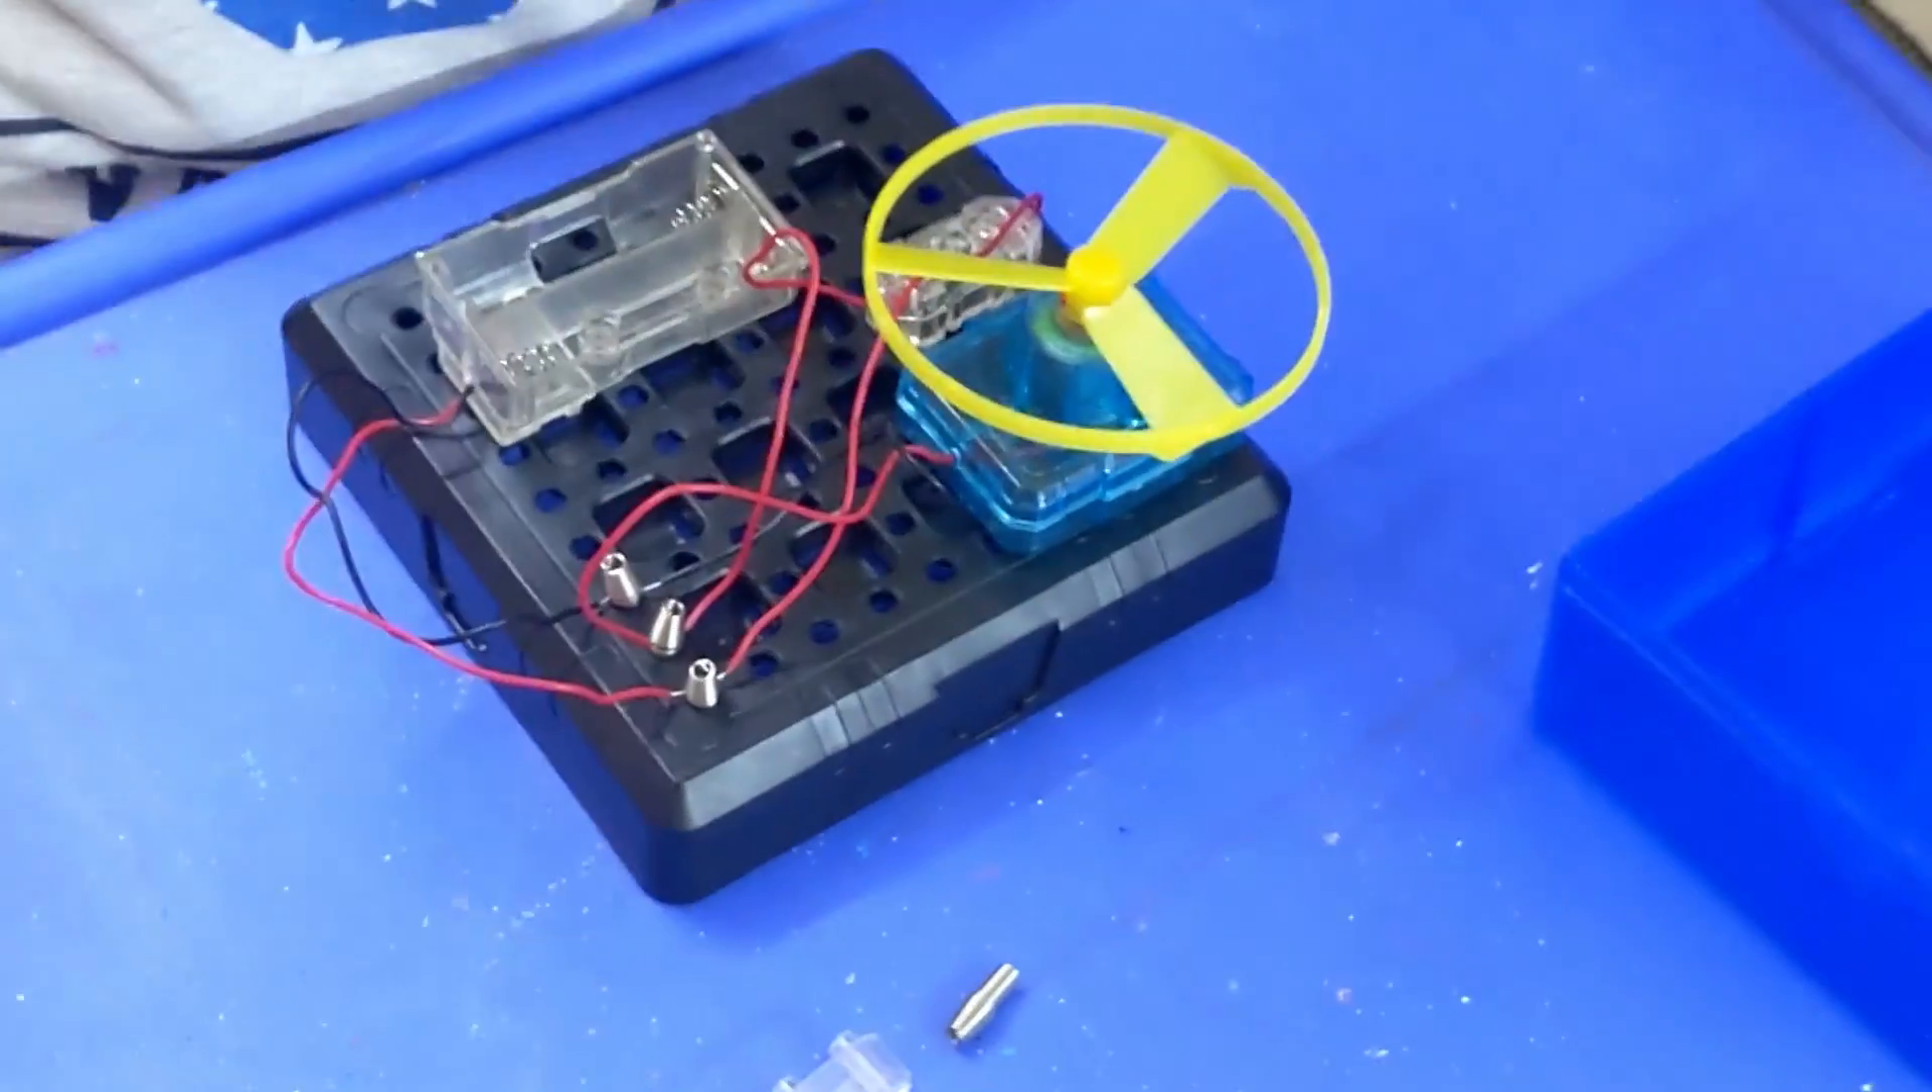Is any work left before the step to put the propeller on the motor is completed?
No.